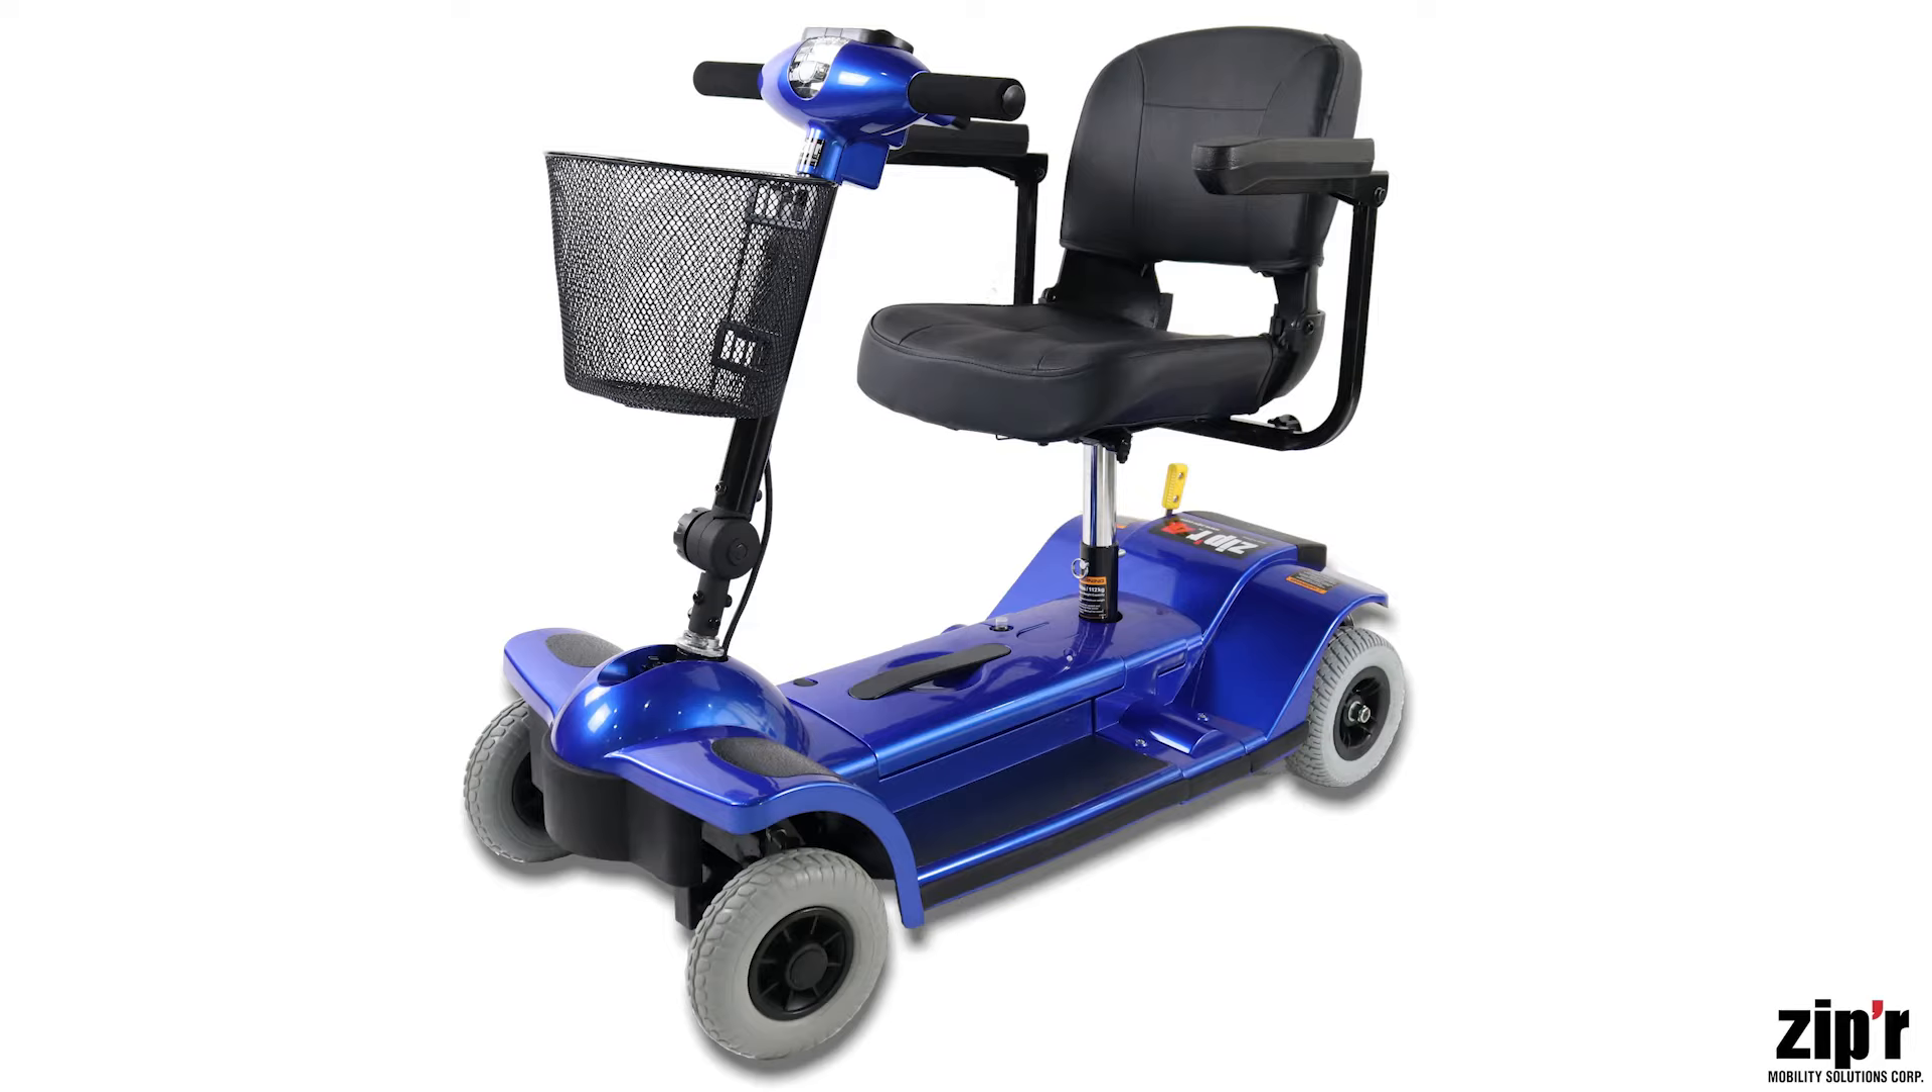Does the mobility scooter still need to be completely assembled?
No.